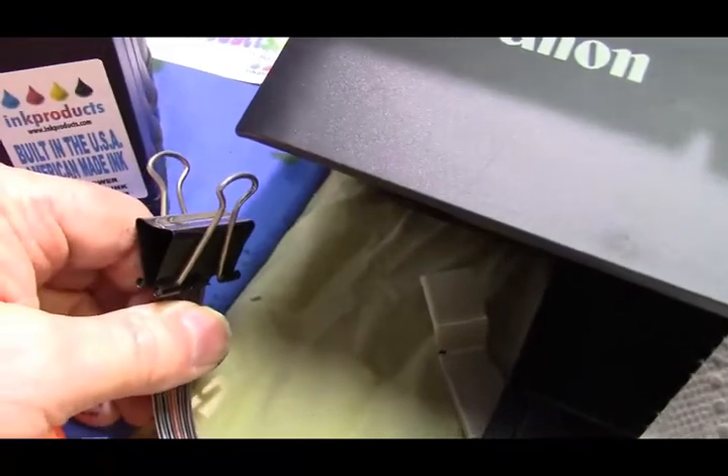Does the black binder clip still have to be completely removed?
Yes.